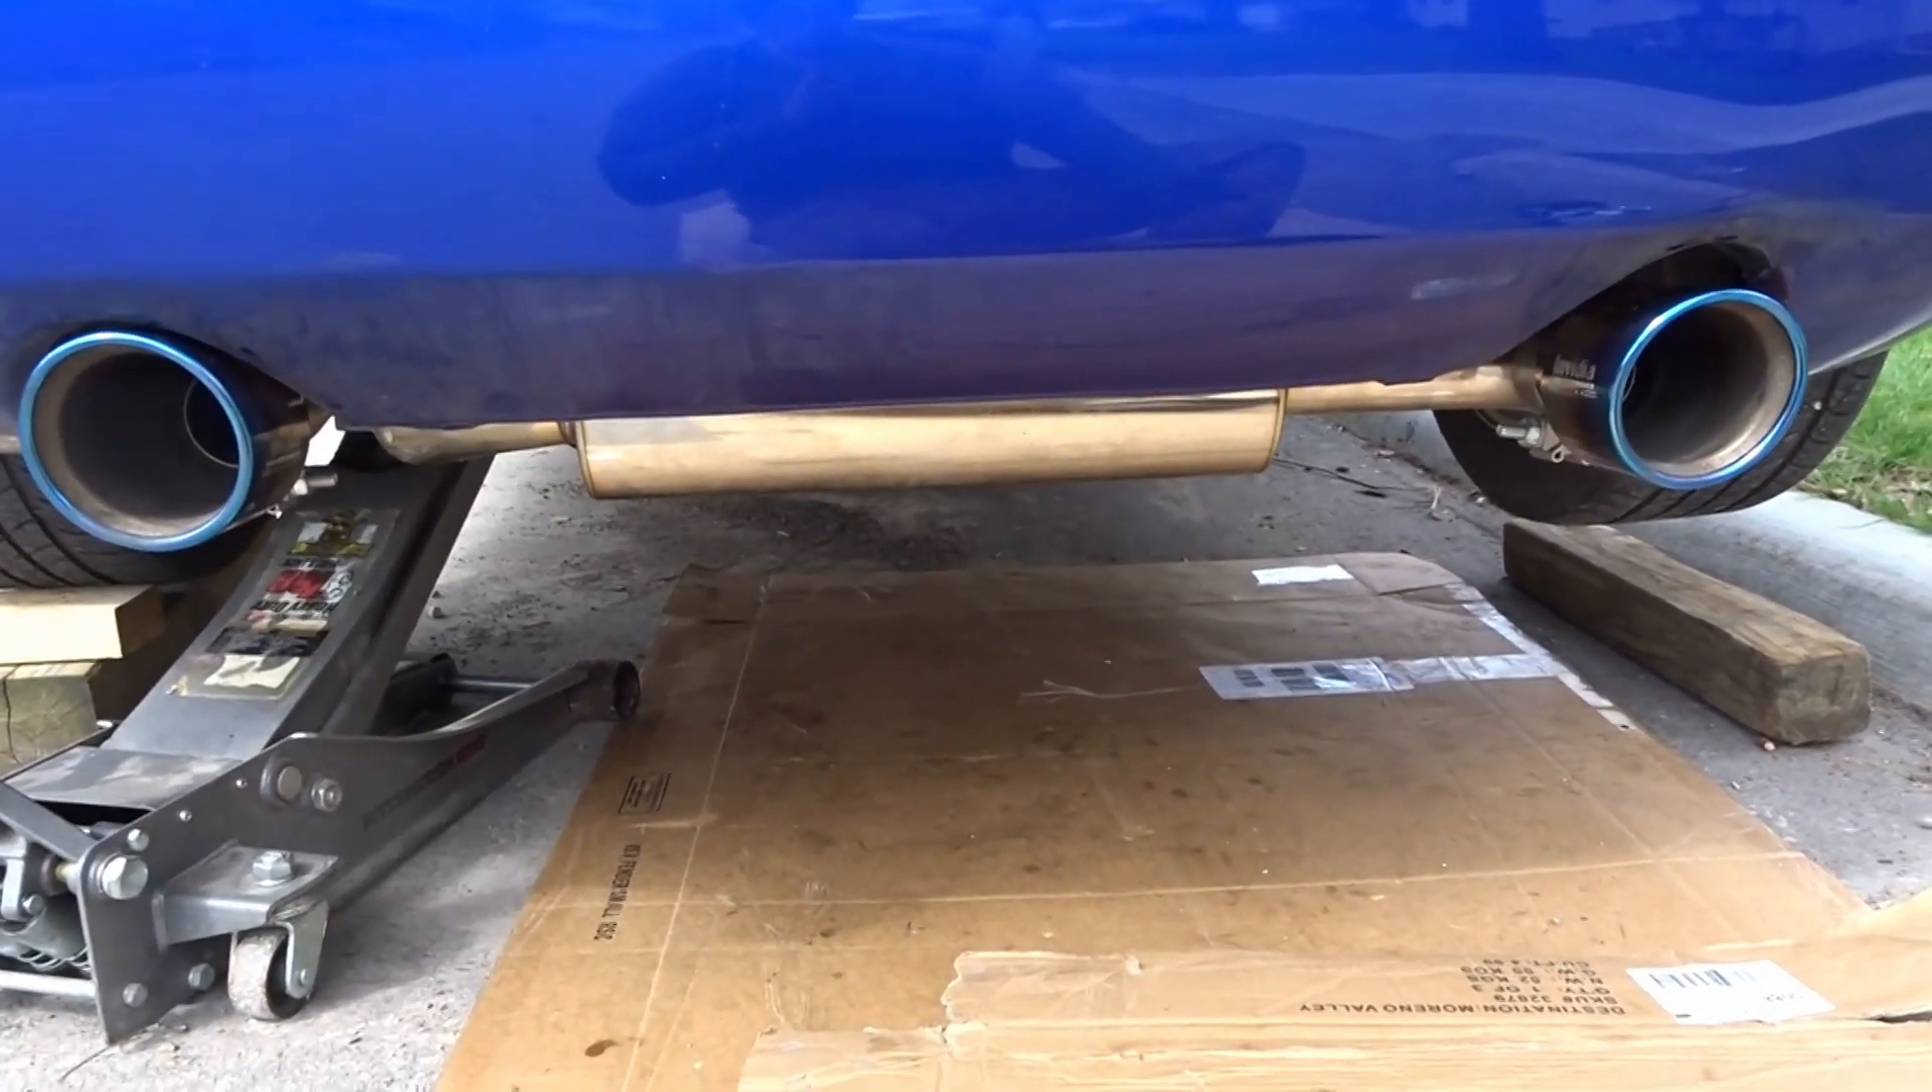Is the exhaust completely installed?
Yes.